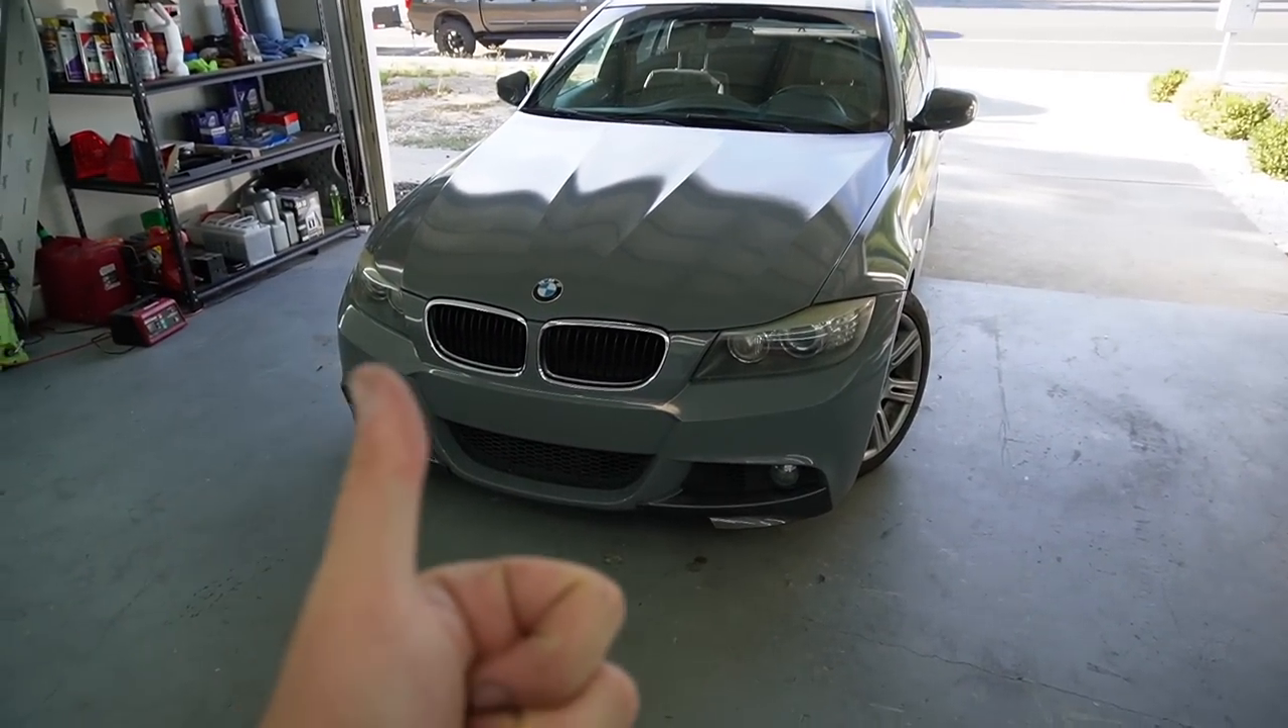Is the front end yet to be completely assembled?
No.